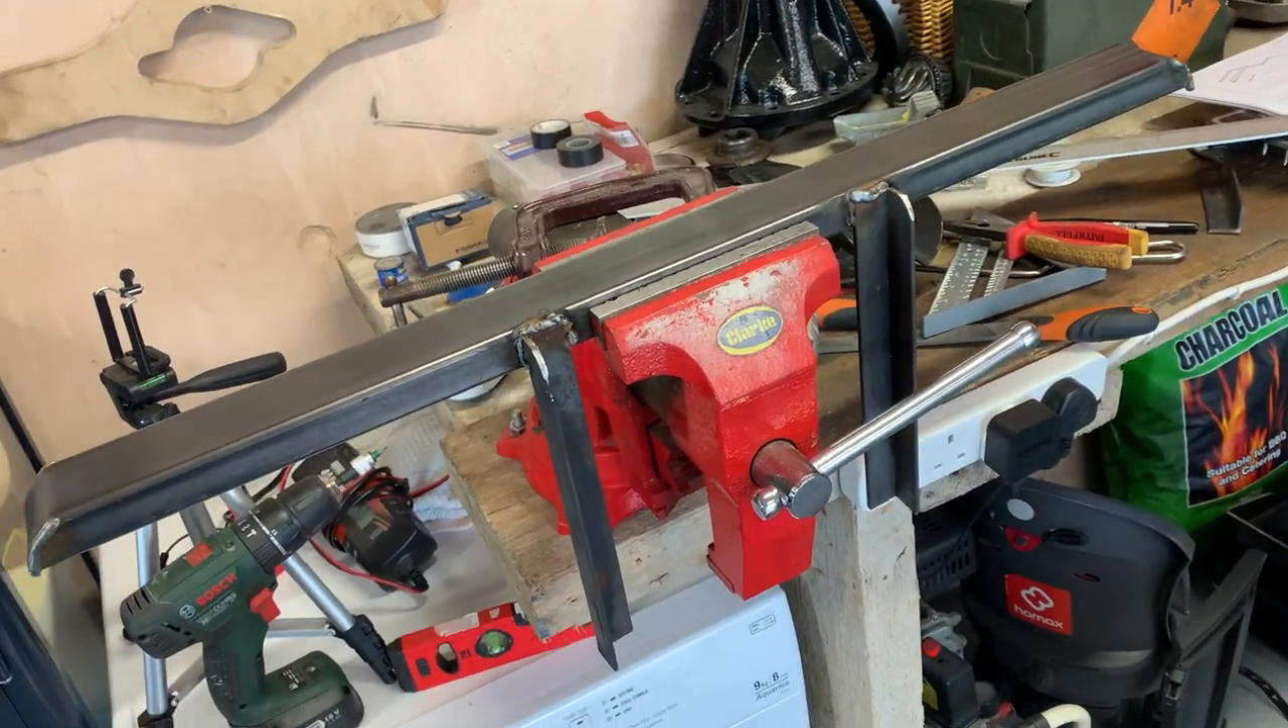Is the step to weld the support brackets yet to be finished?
No.